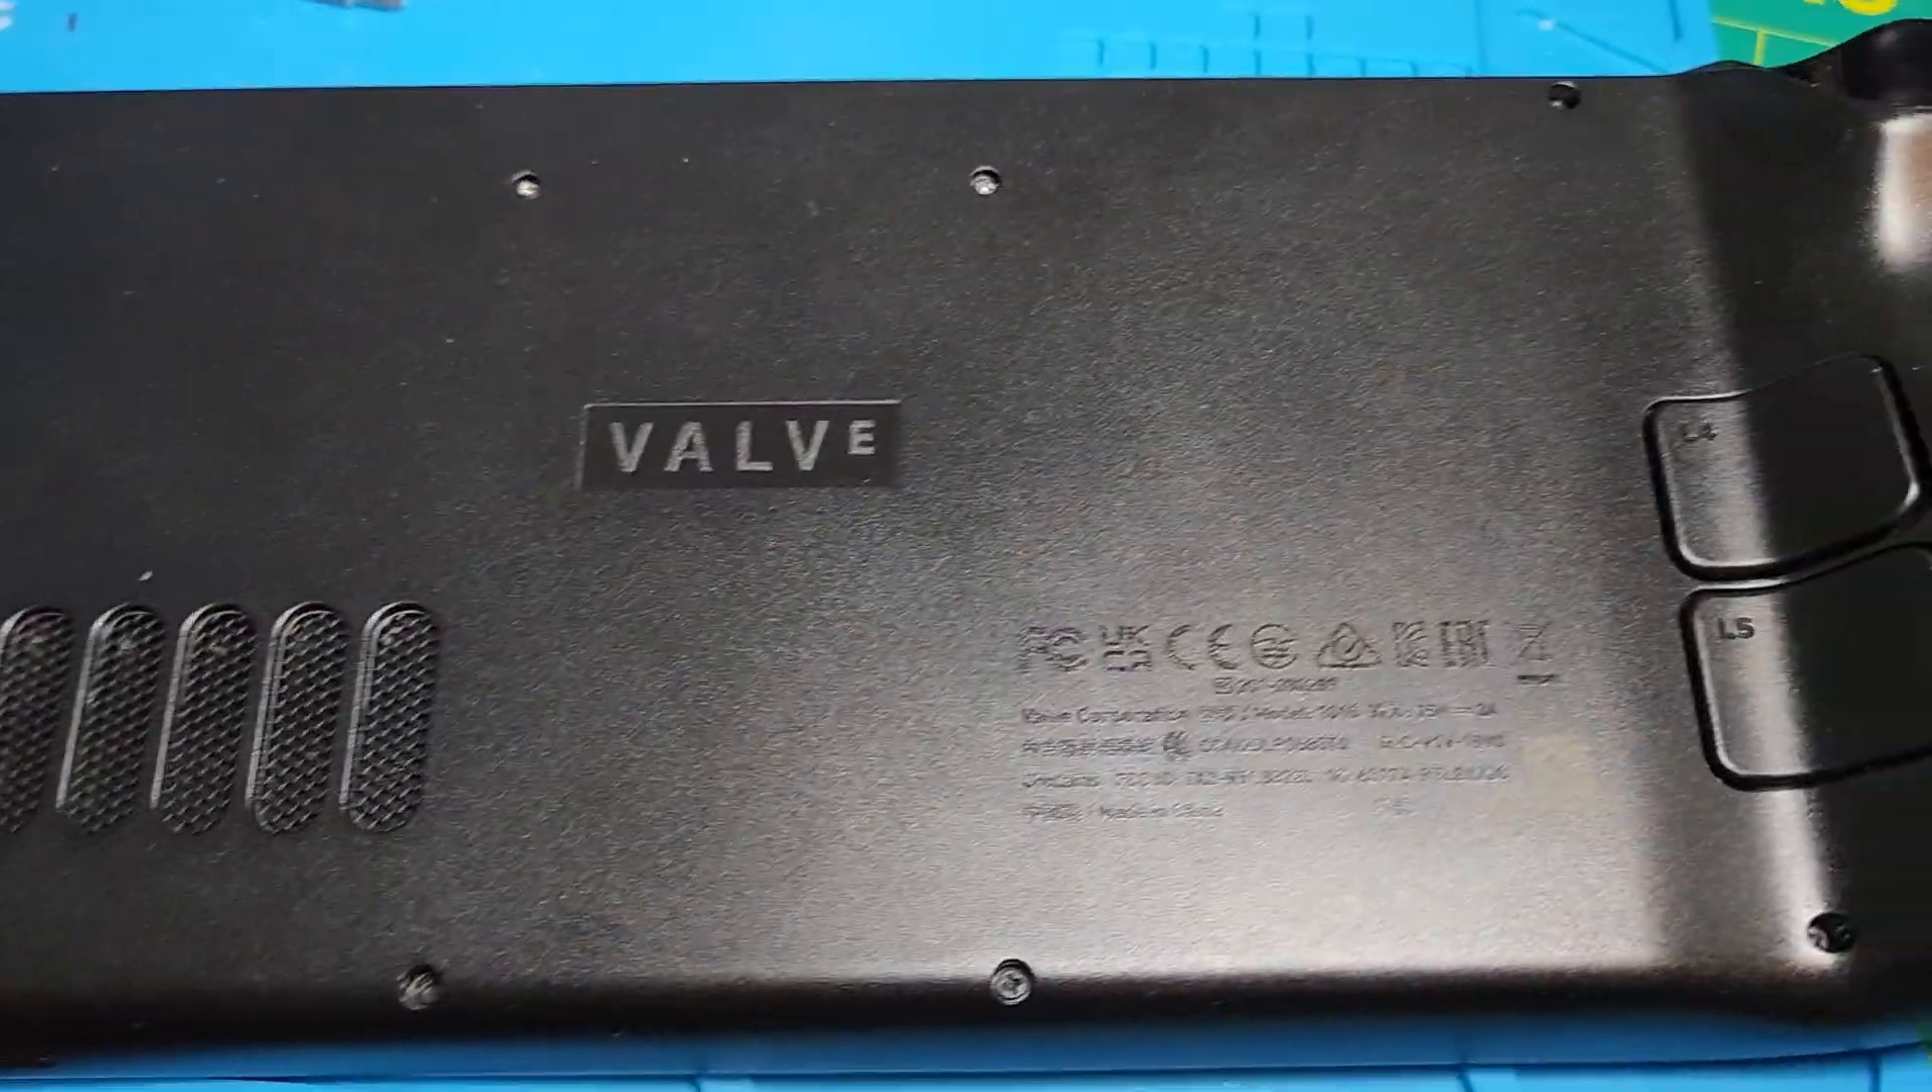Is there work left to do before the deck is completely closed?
No.